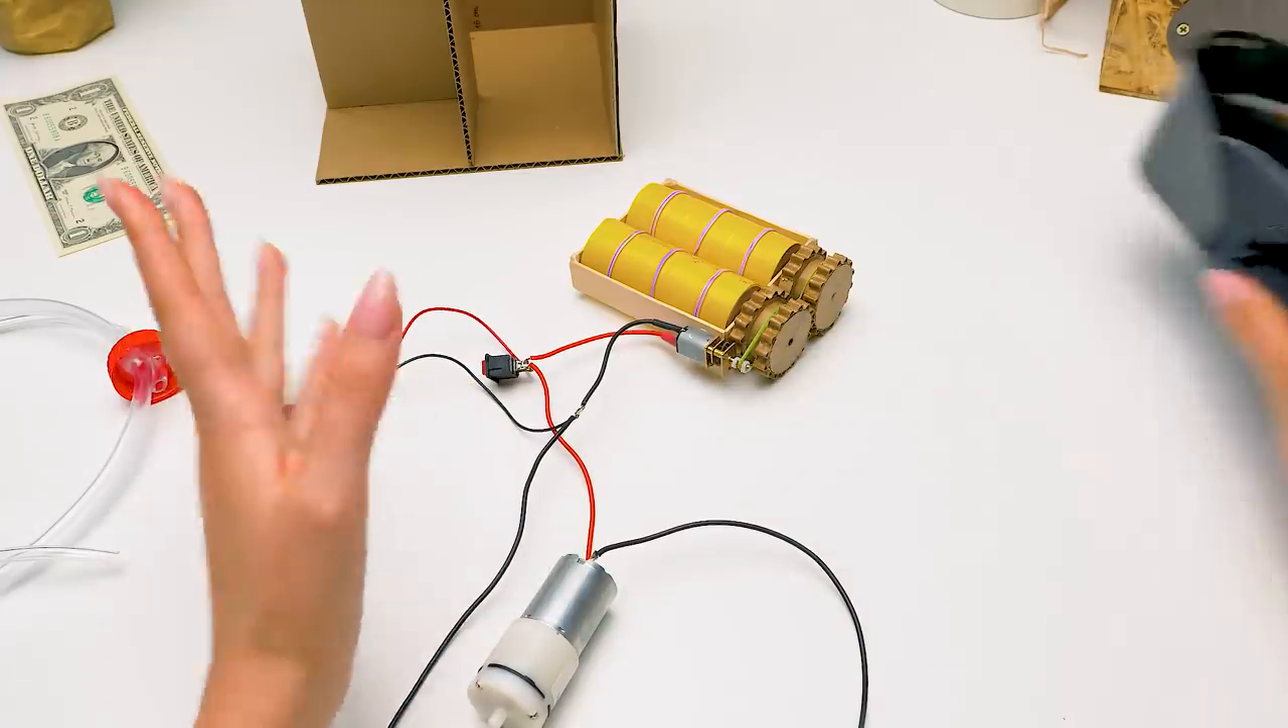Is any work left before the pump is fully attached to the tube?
Yes.